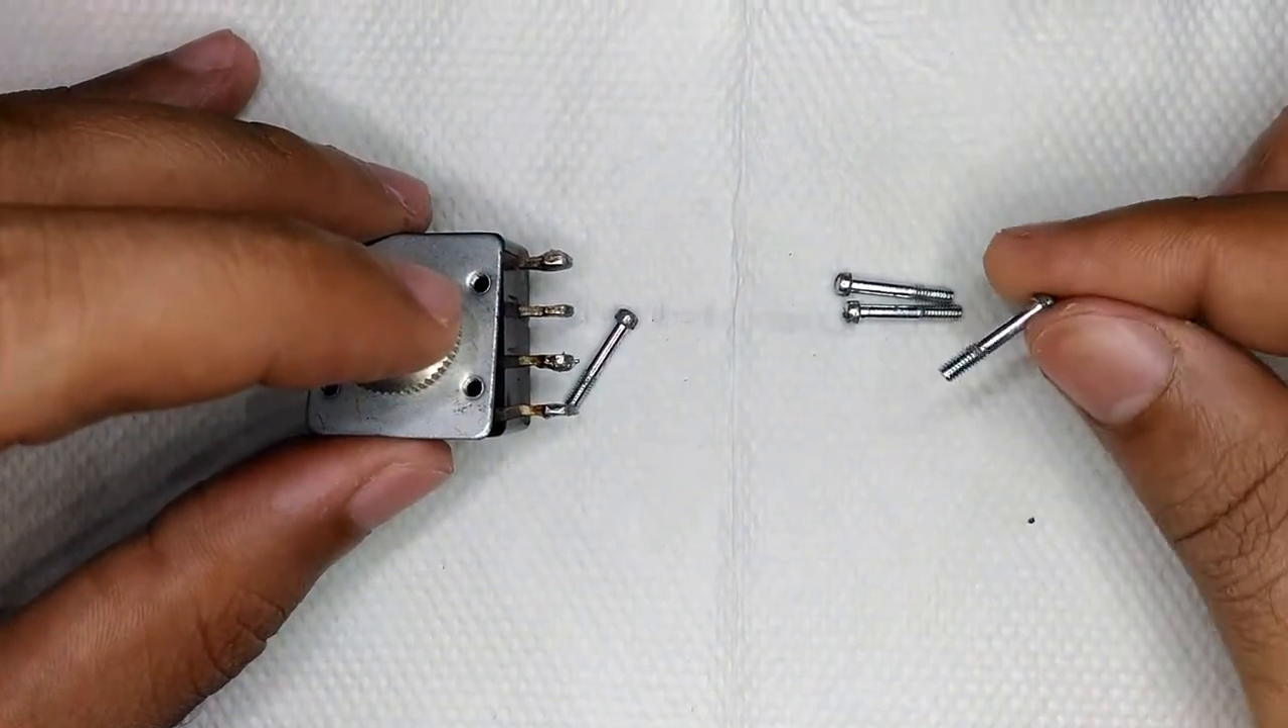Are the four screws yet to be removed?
No.